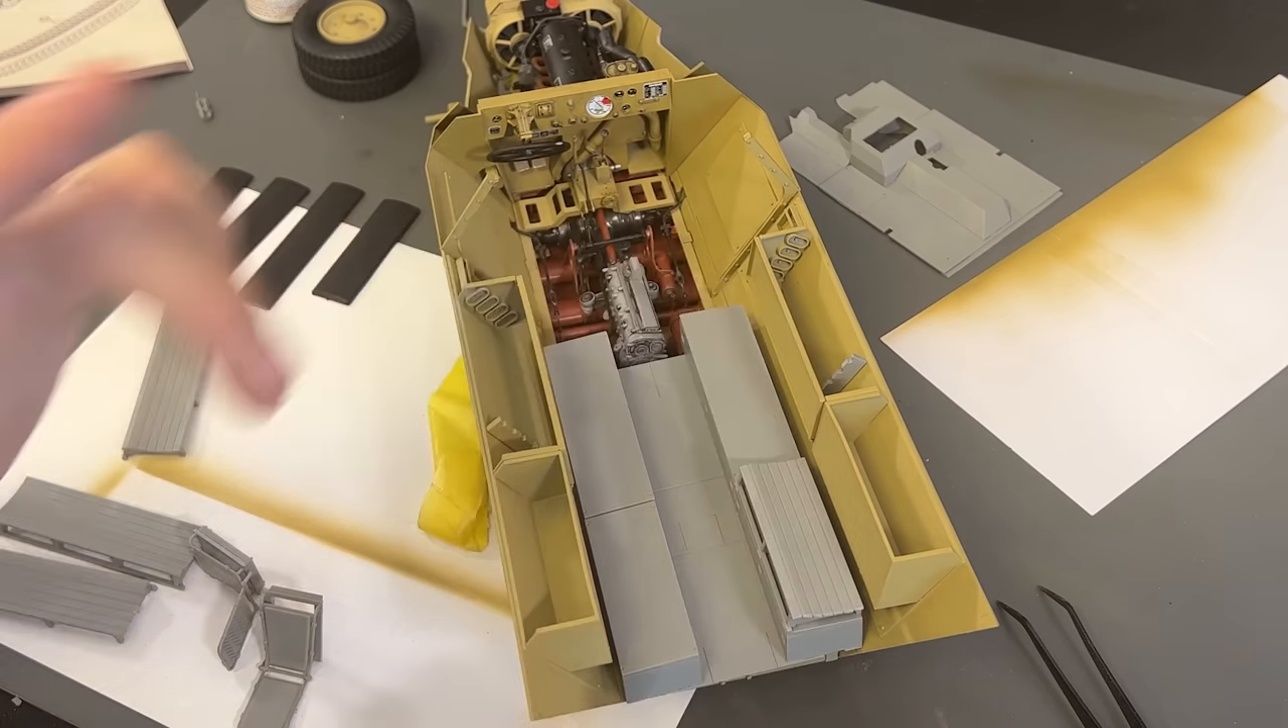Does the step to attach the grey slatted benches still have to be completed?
Yes.